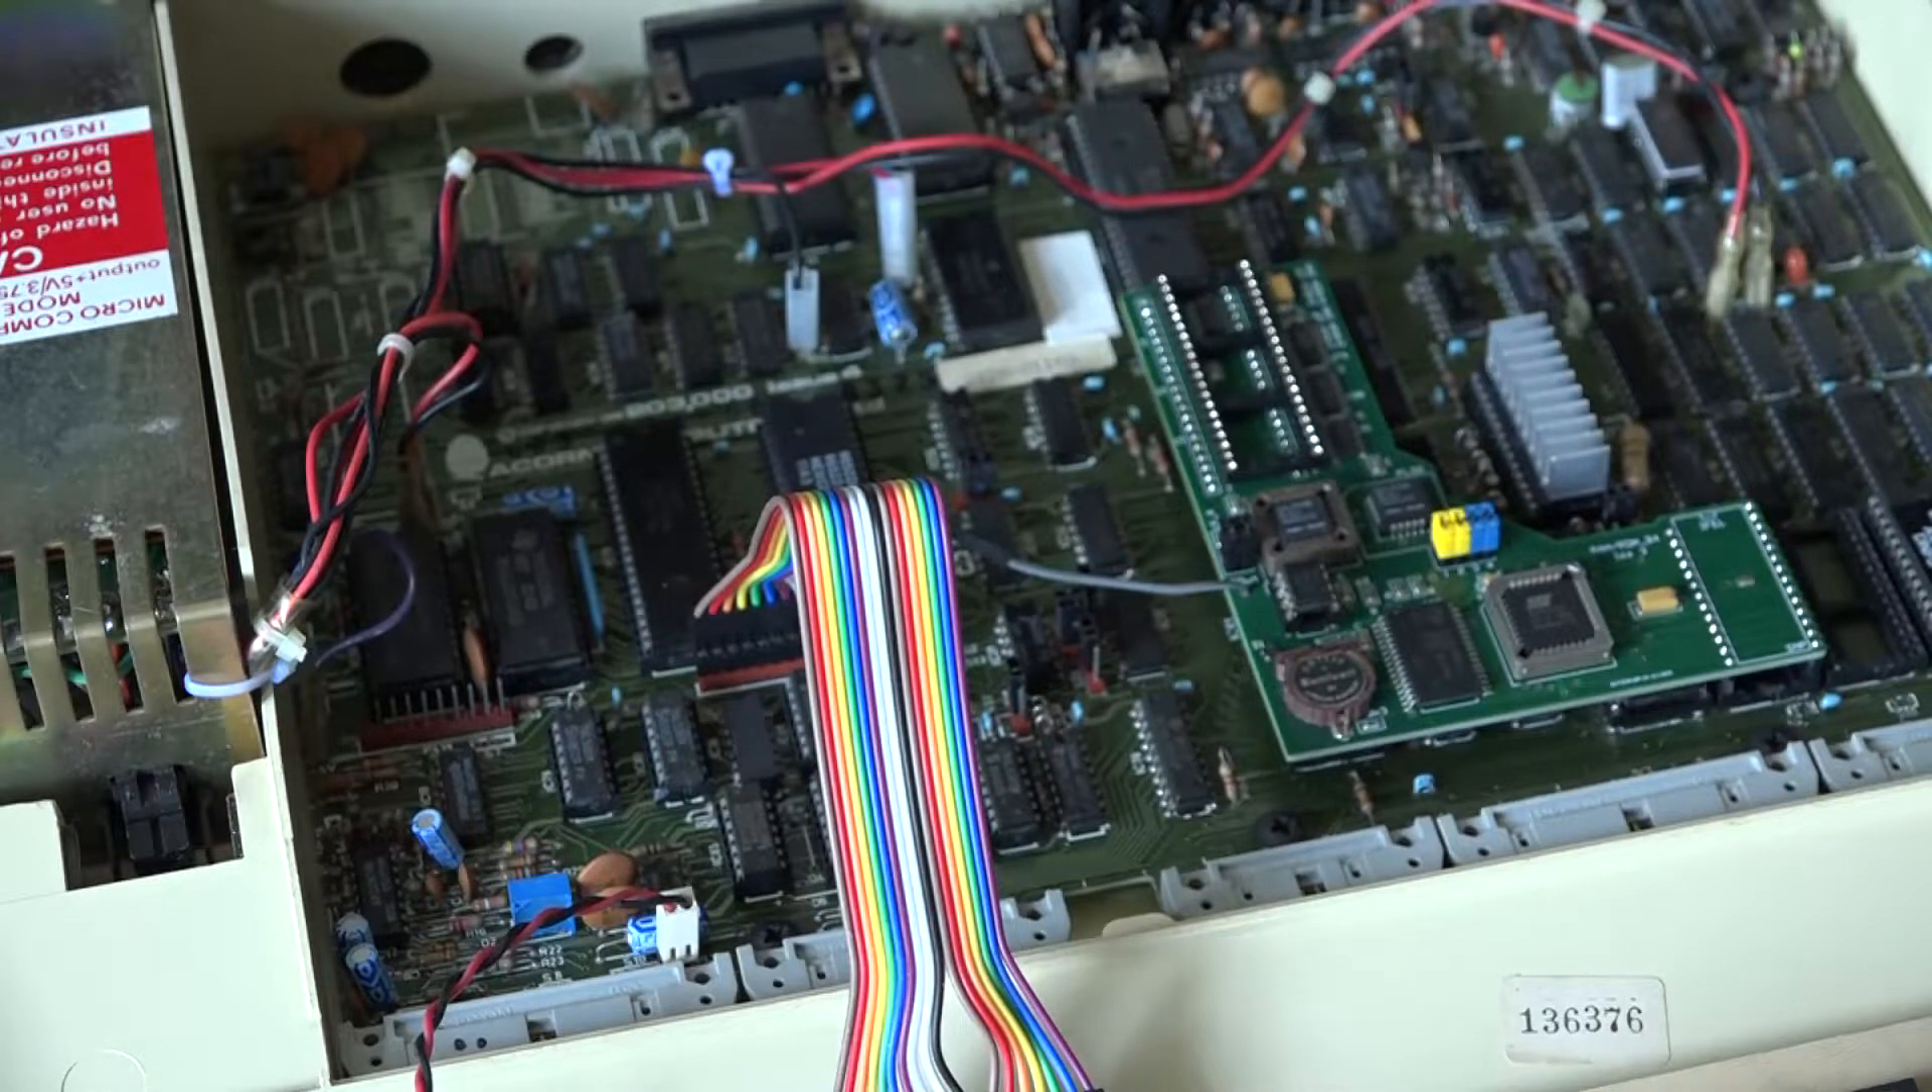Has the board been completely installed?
Yes.